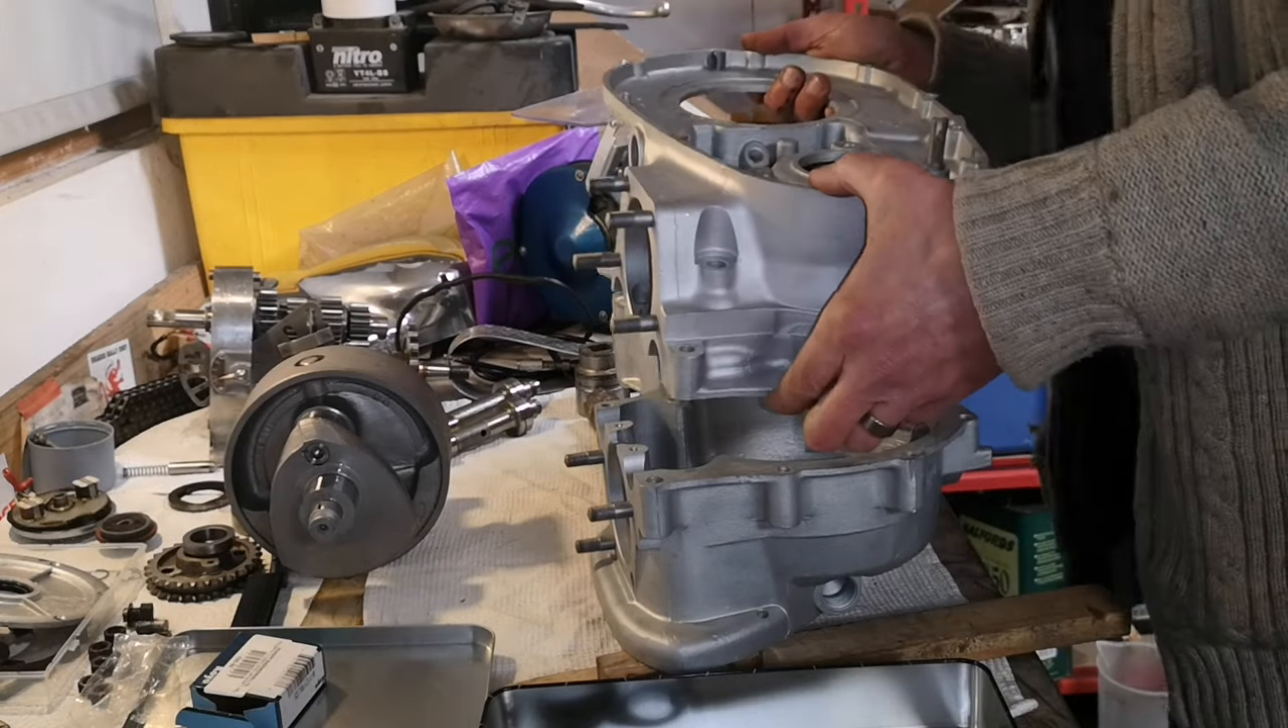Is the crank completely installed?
No.